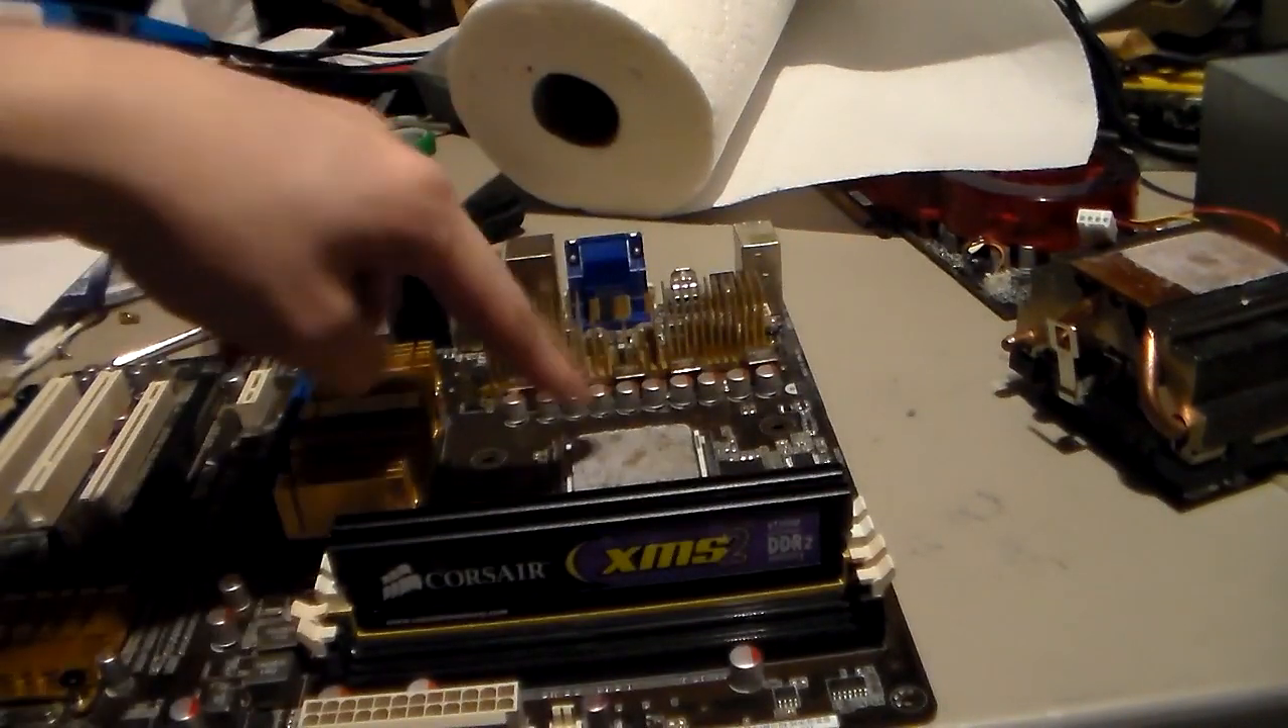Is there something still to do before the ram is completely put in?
No.